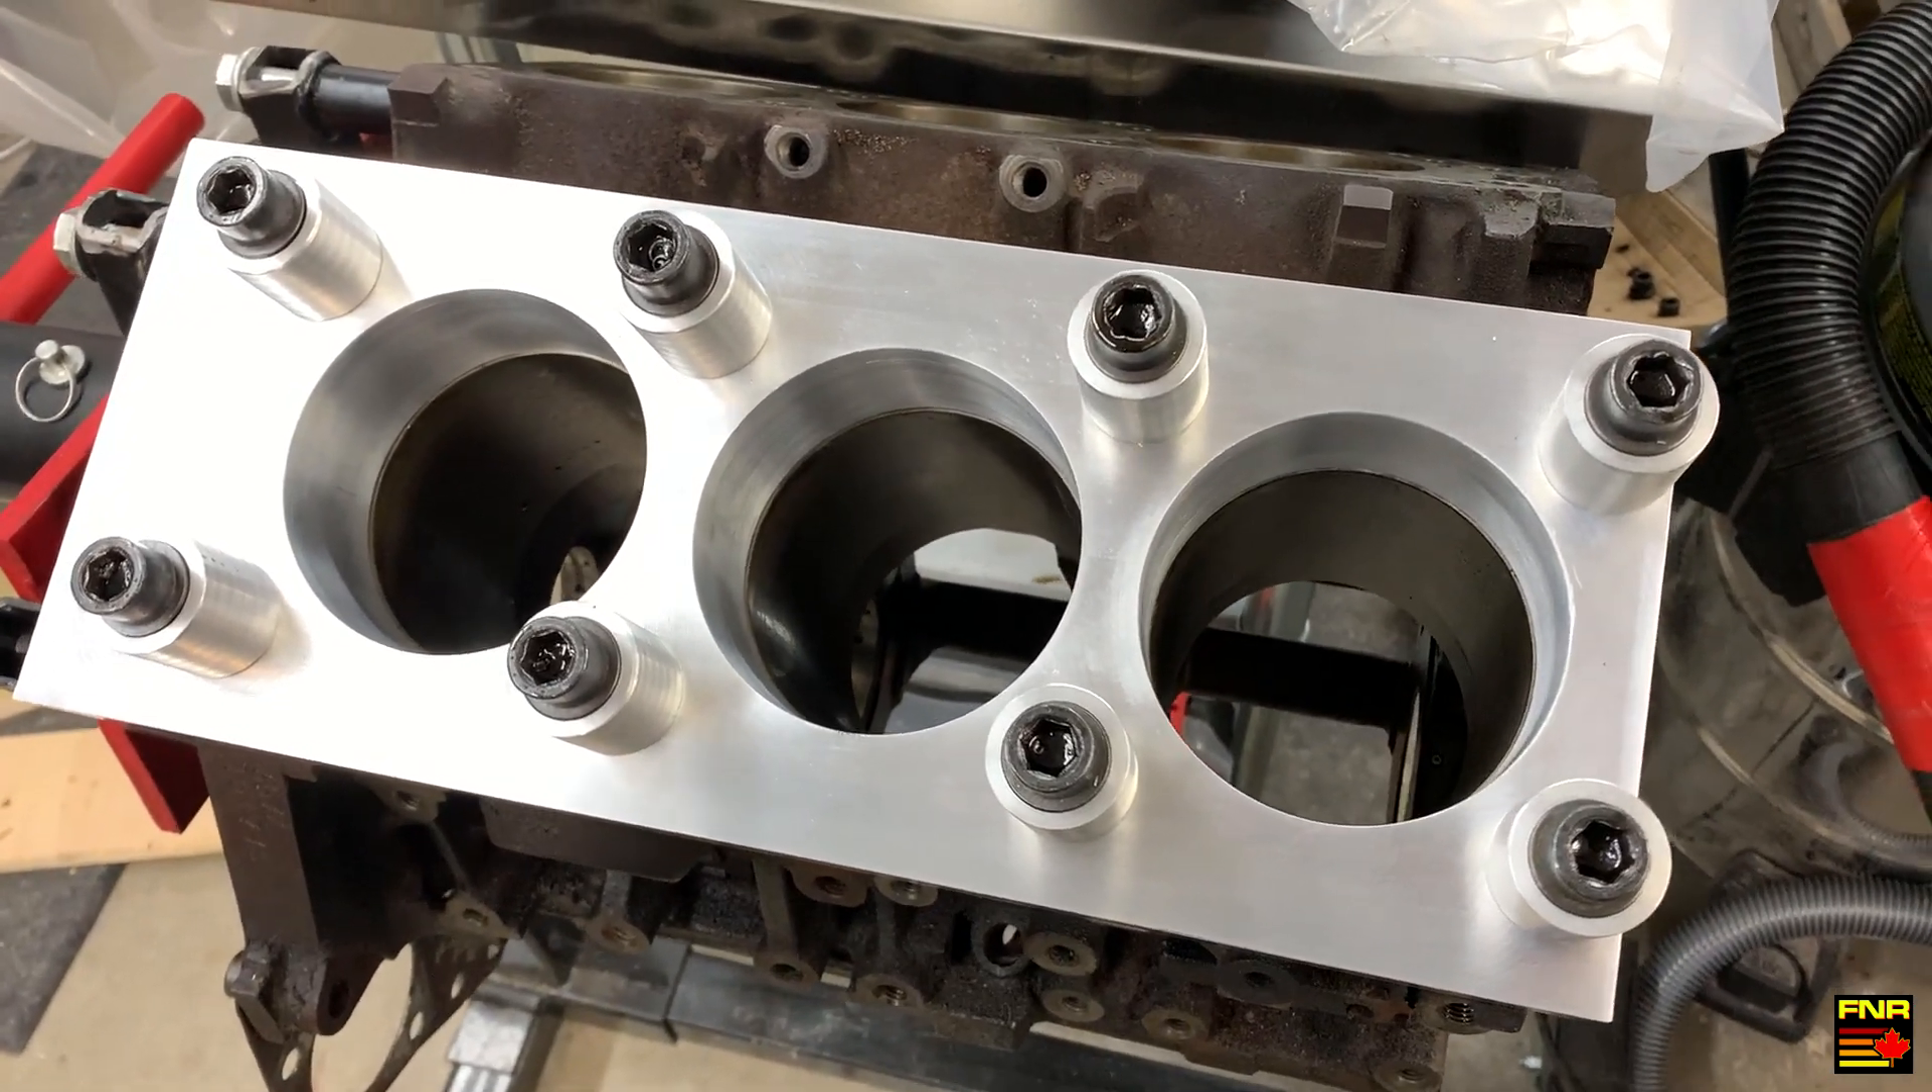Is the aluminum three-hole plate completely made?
Yes.